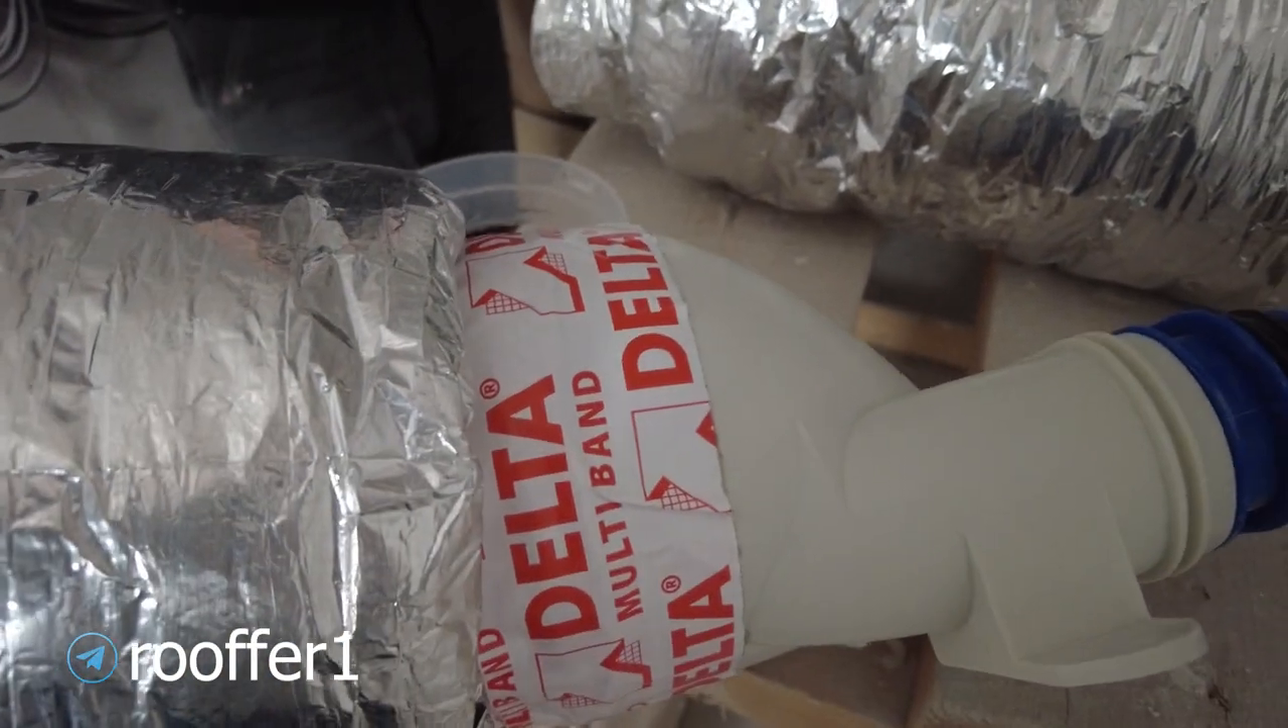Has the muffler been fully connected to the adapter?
Yes.